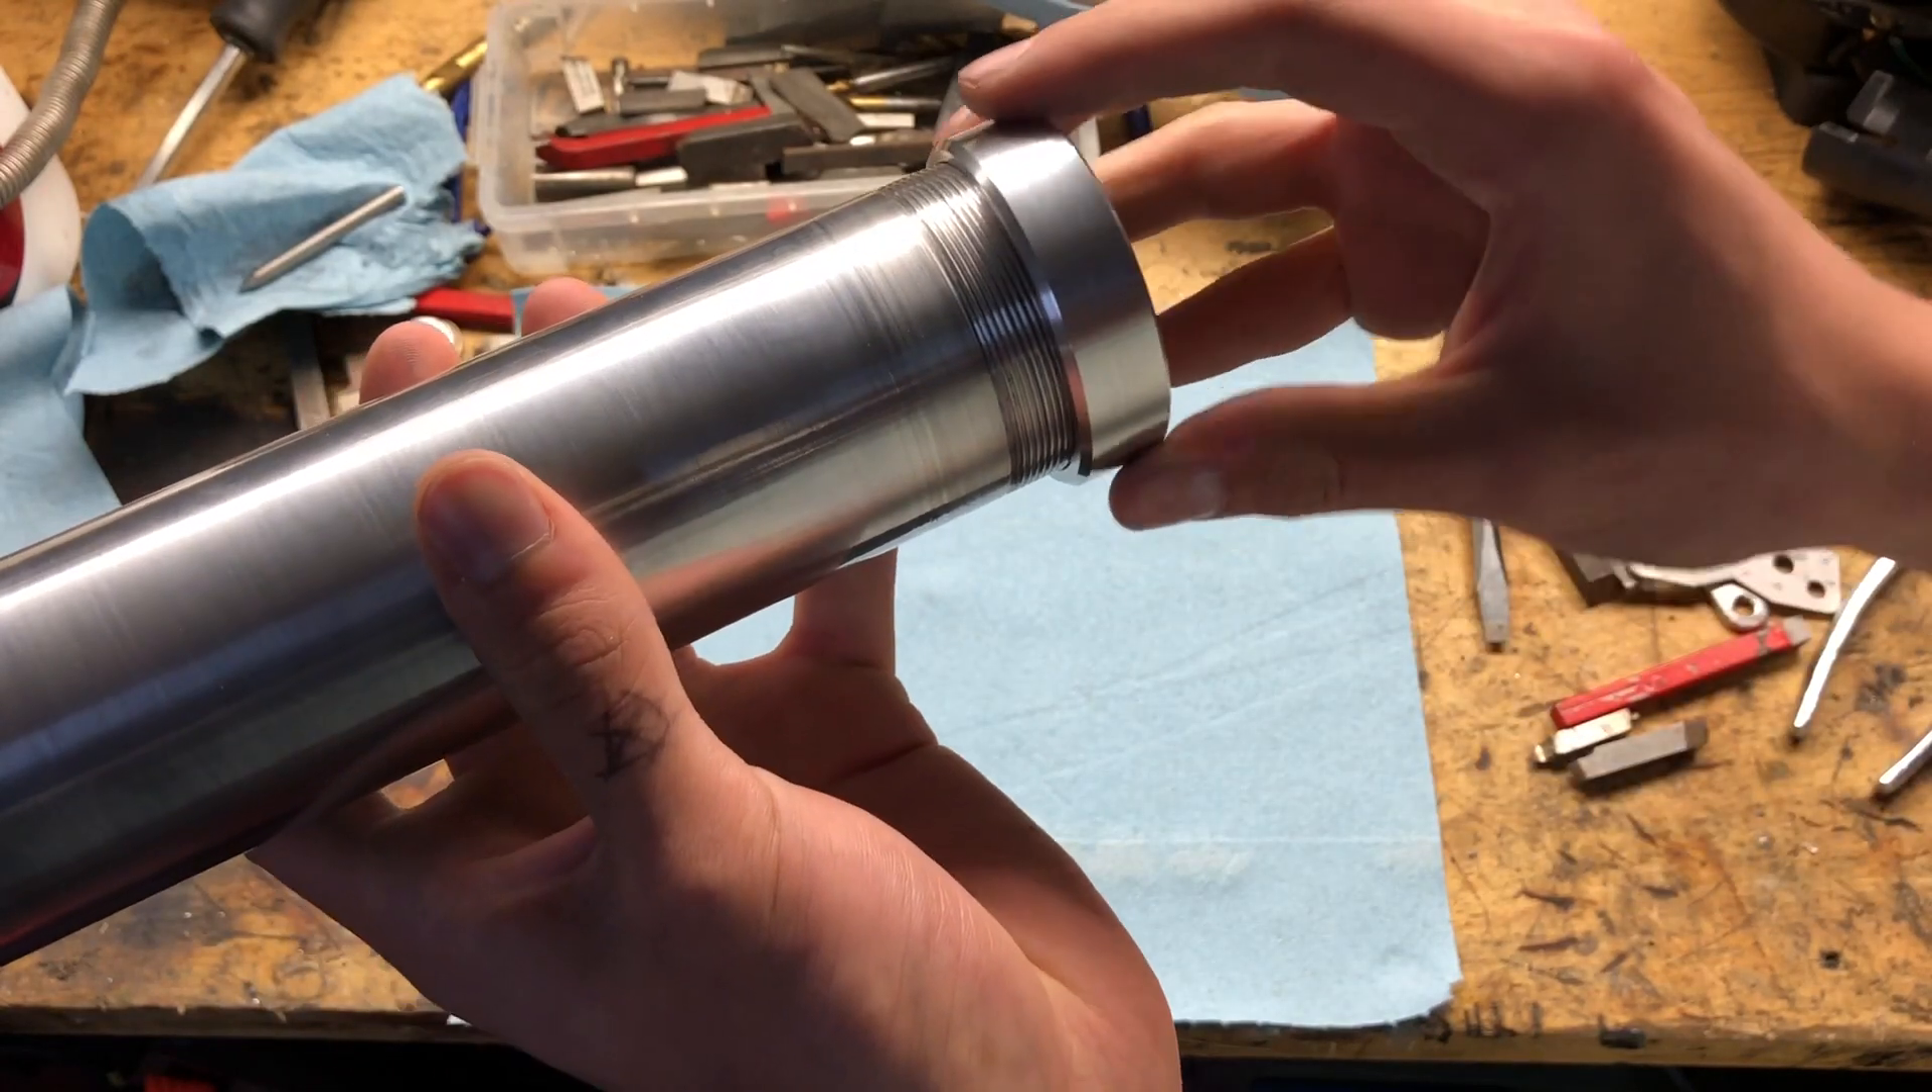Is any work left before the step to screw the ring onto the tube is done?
Yes.